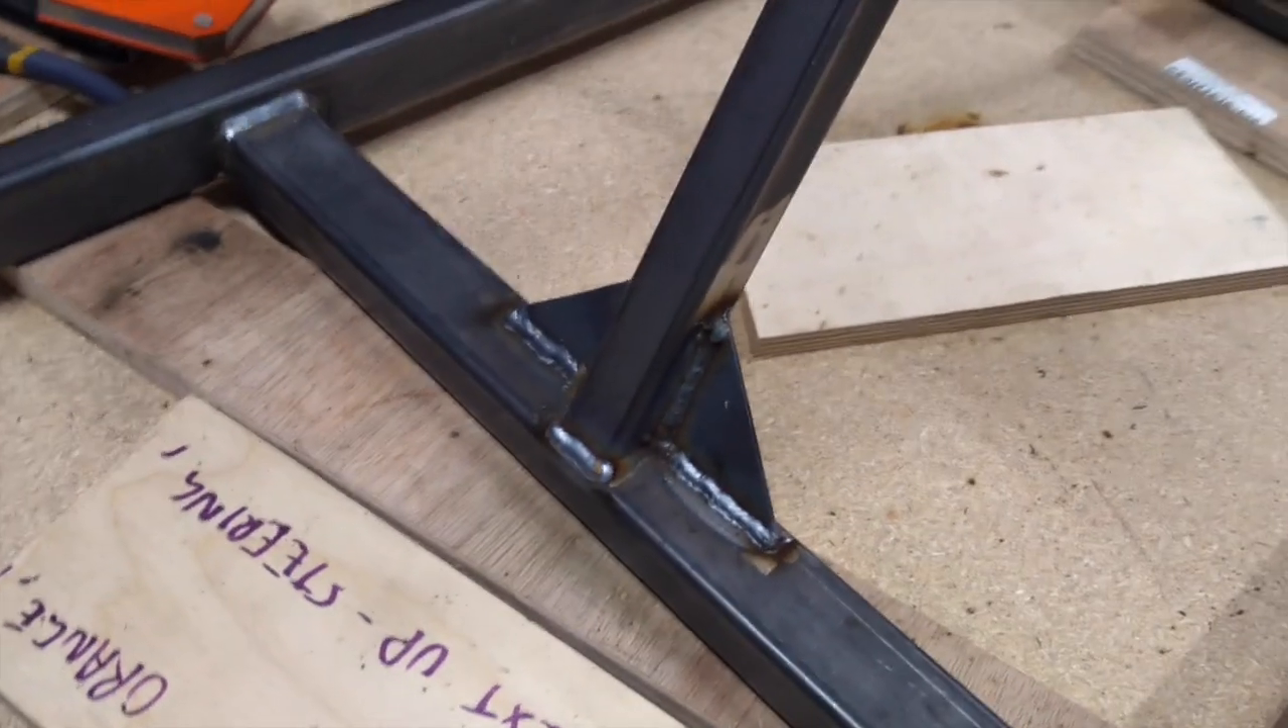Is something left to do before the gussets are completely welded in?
No.